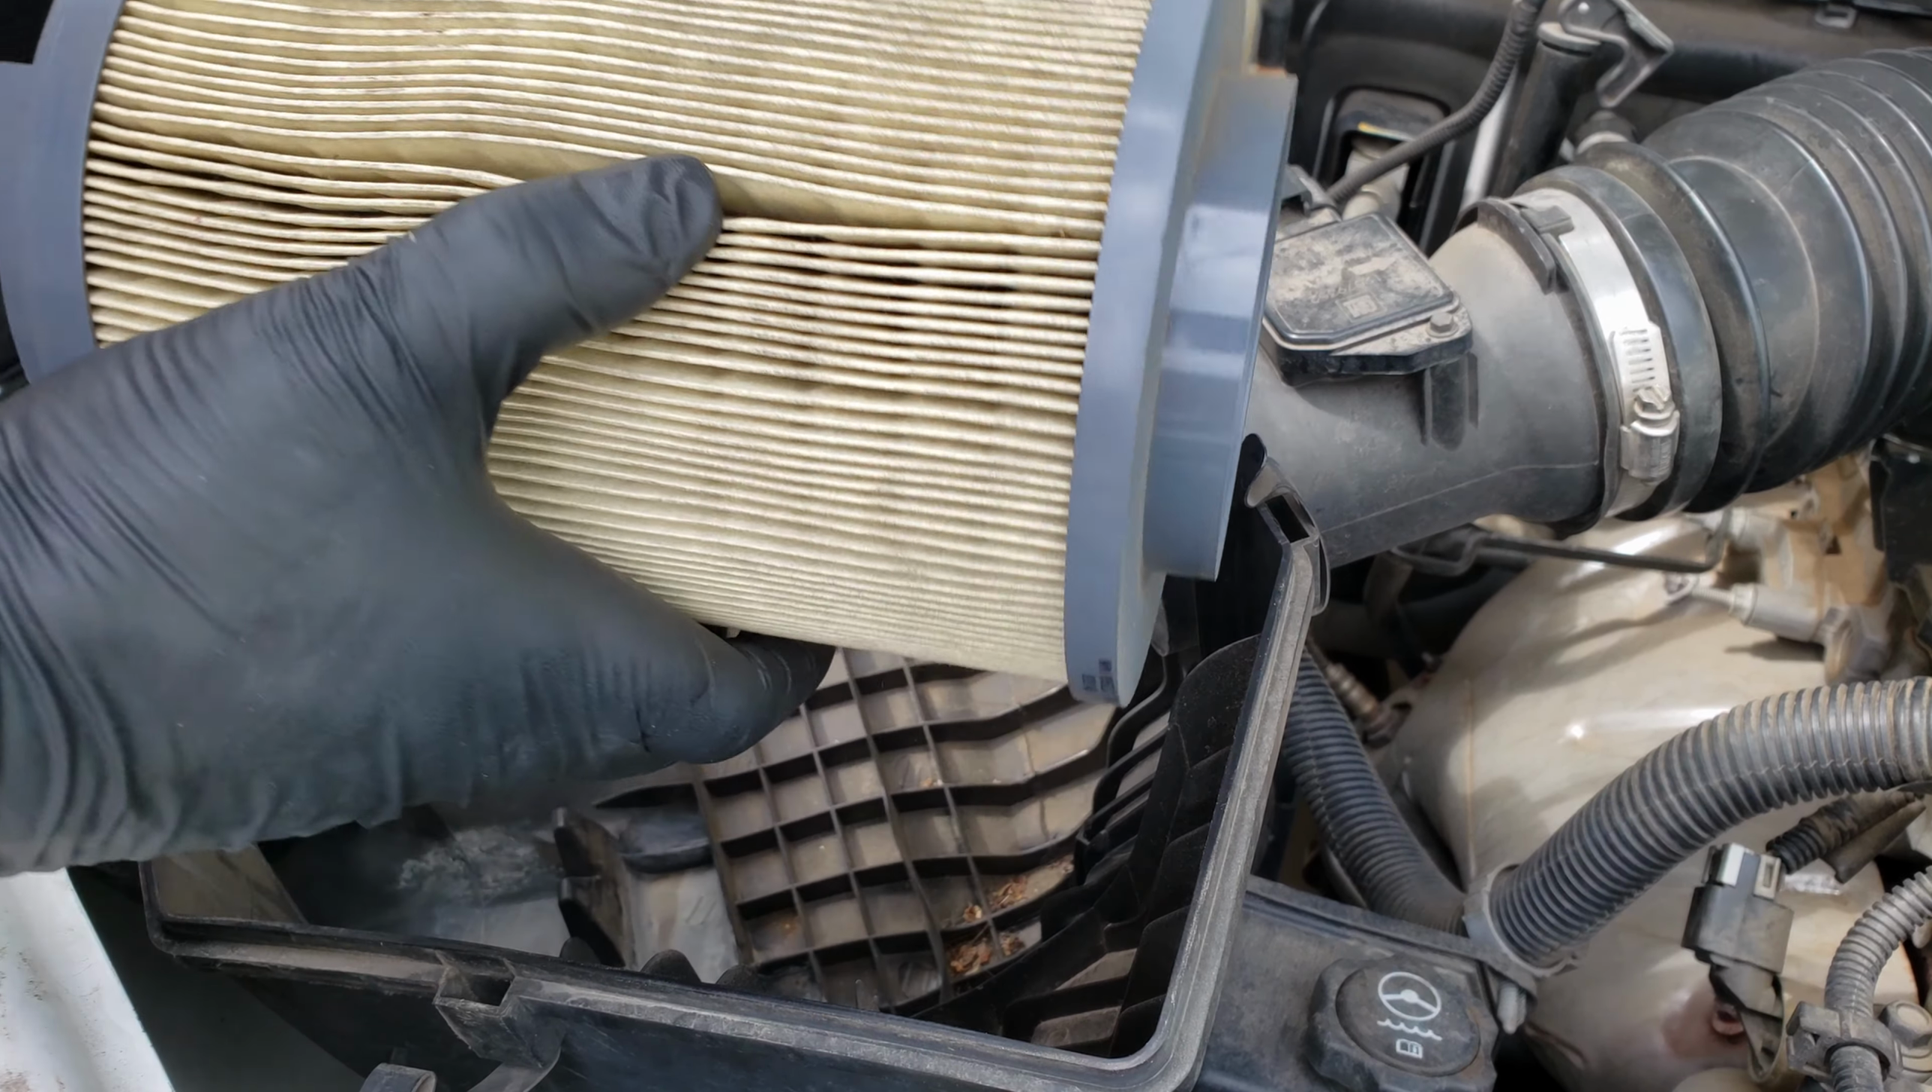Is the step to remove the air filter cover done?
Yes.